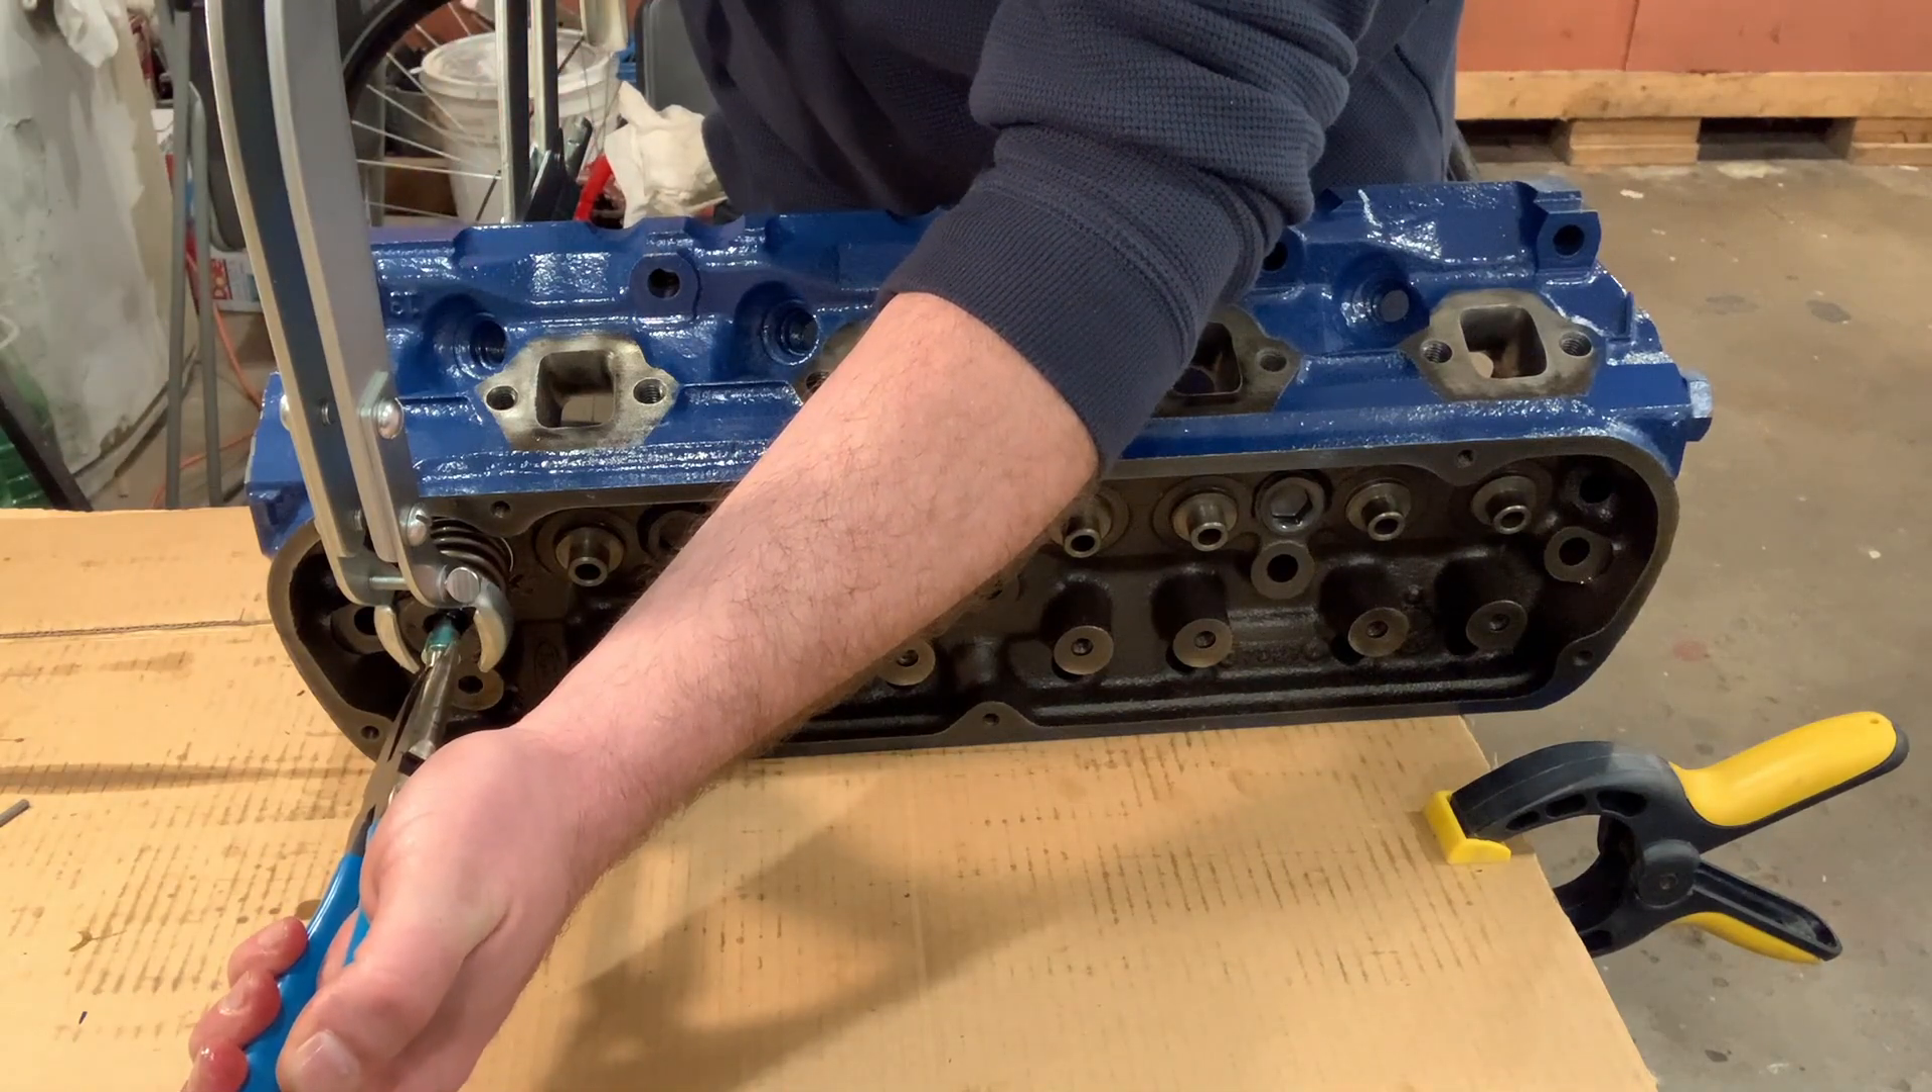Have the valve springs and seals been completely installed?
No.